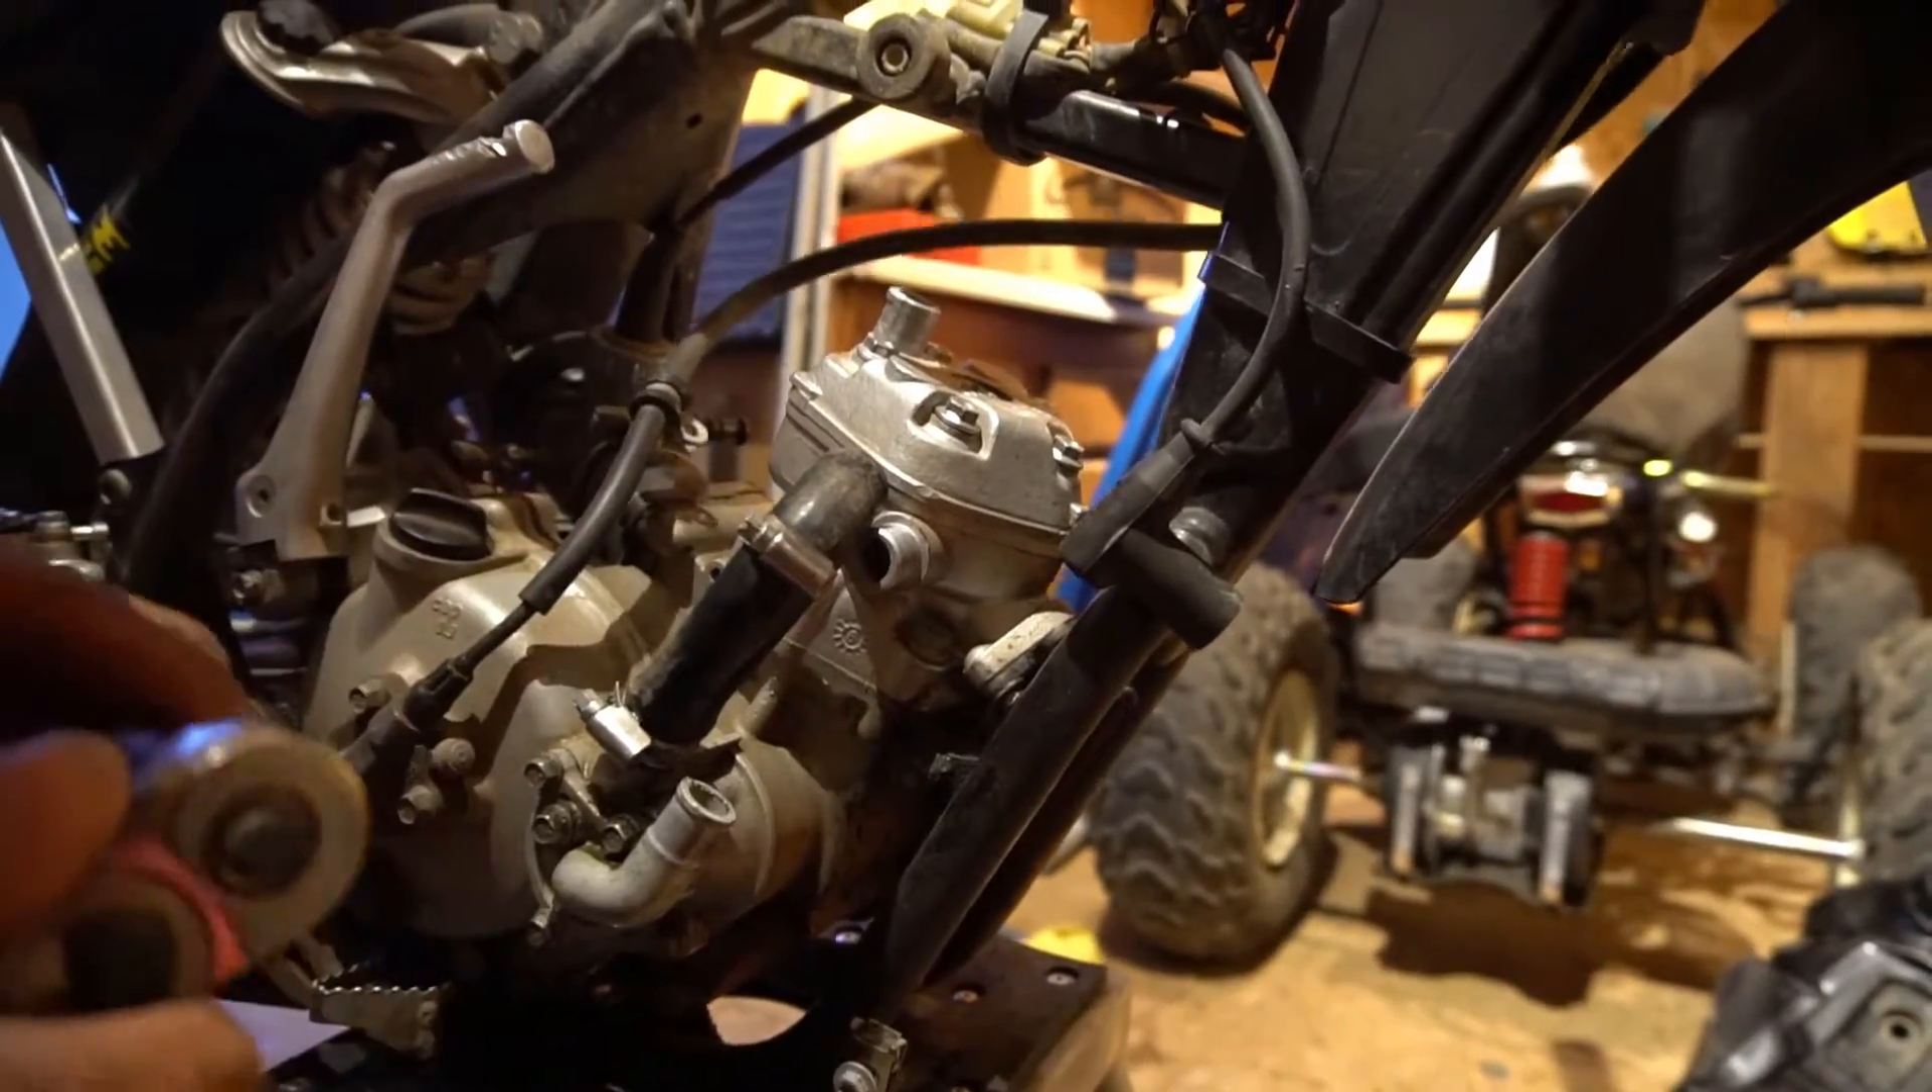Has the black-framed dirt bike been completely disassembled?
No.